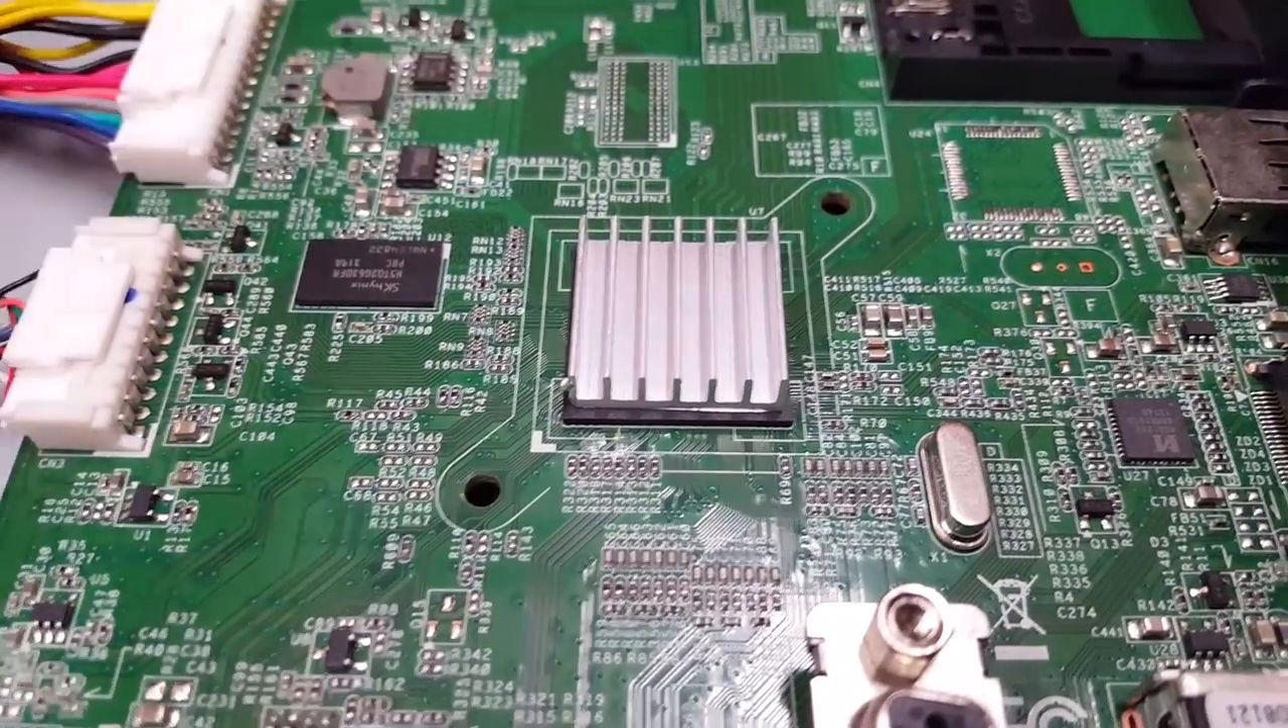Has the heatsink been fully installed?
Yes.